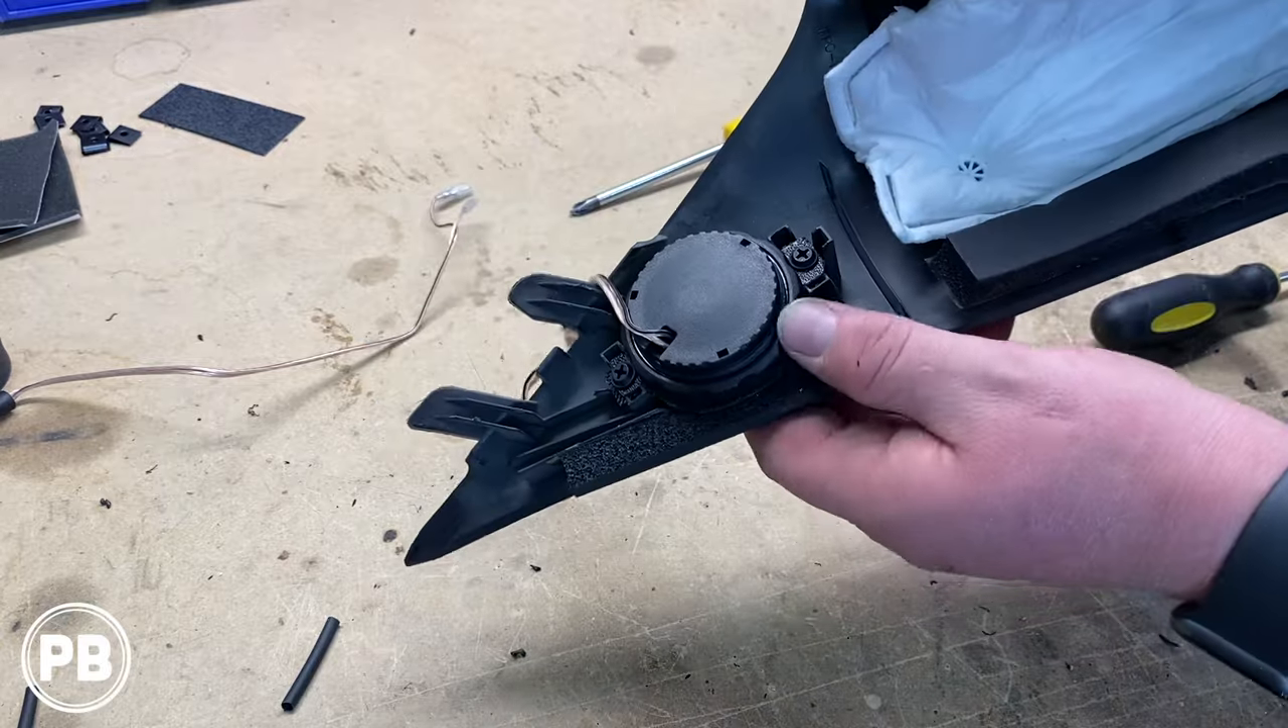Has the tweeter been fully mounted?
Yes.